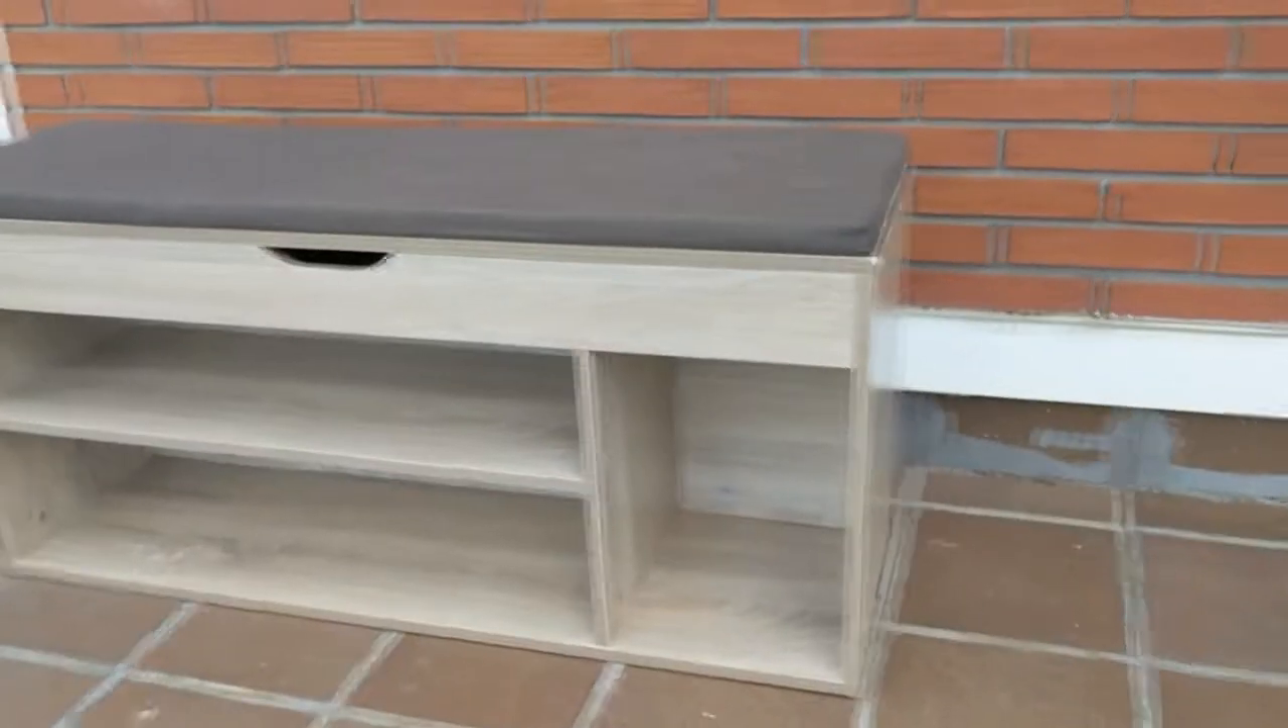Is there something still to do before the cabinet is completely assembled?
No.